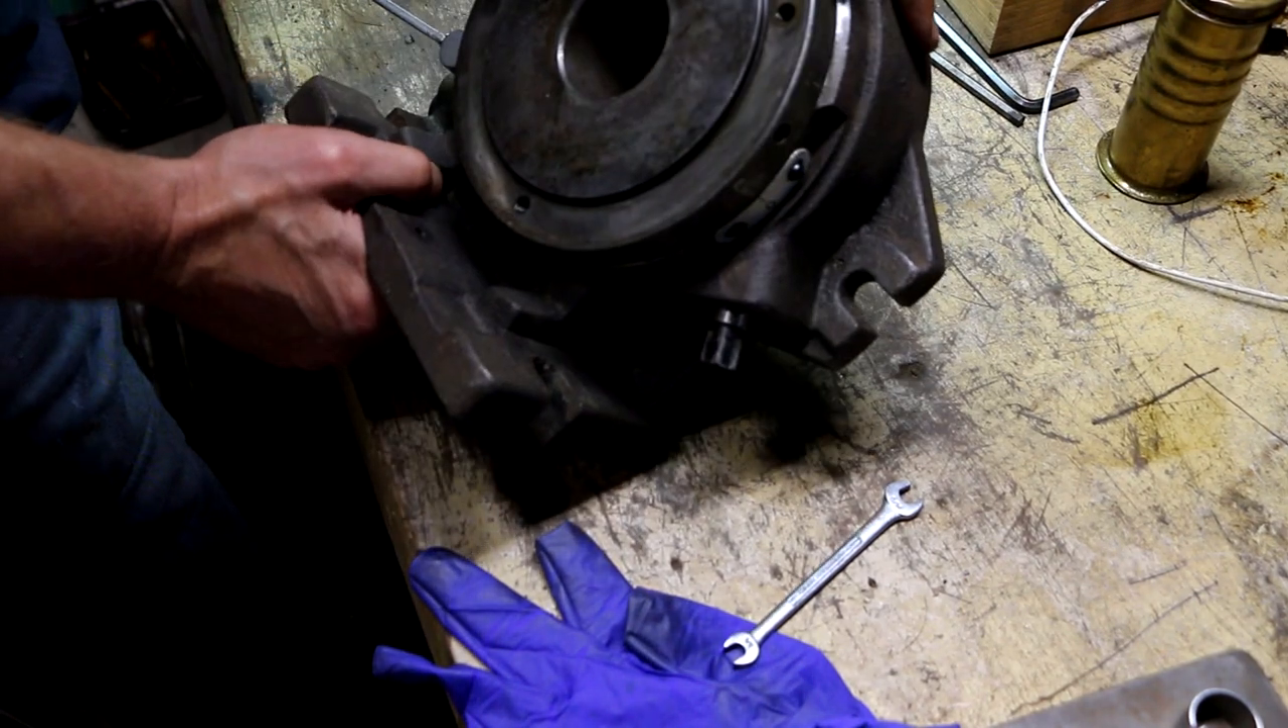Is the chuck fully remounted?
No.